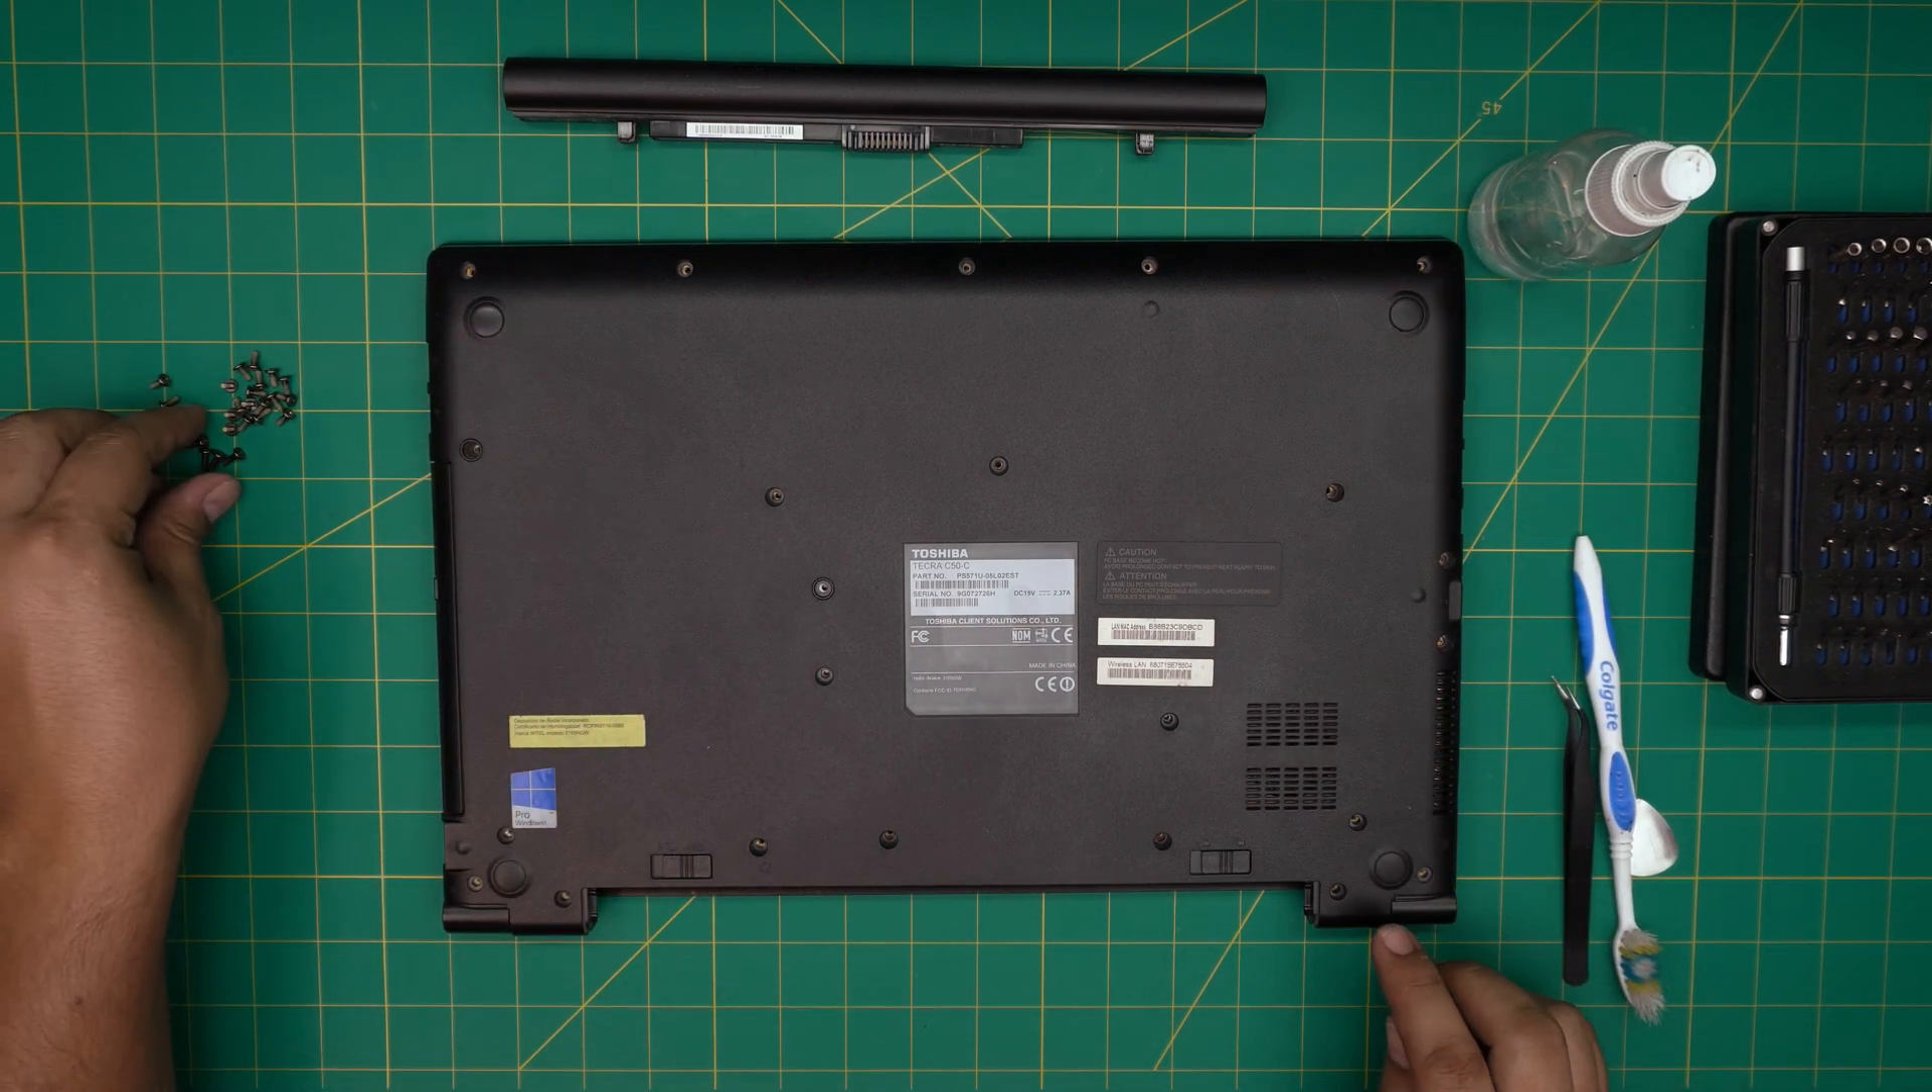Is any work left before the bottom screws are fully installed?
Yes.